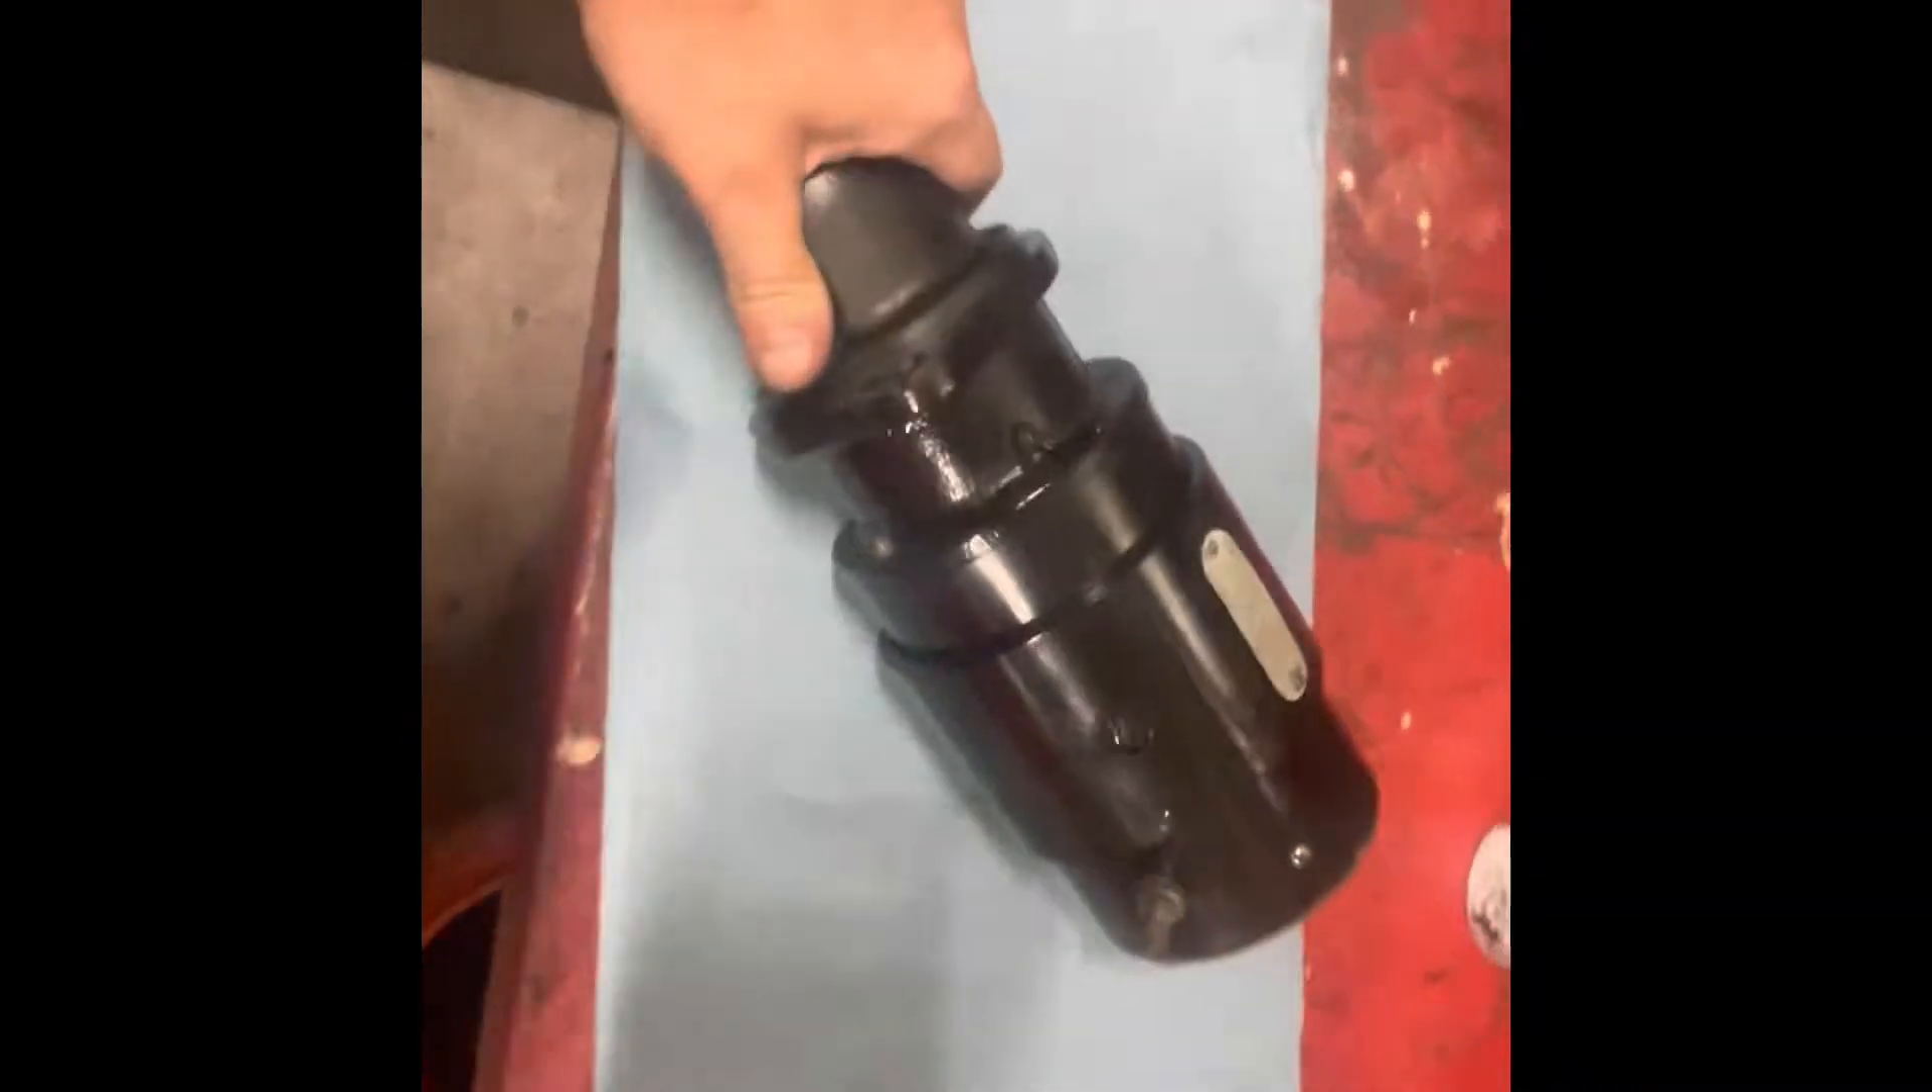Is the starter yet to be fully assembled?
No.